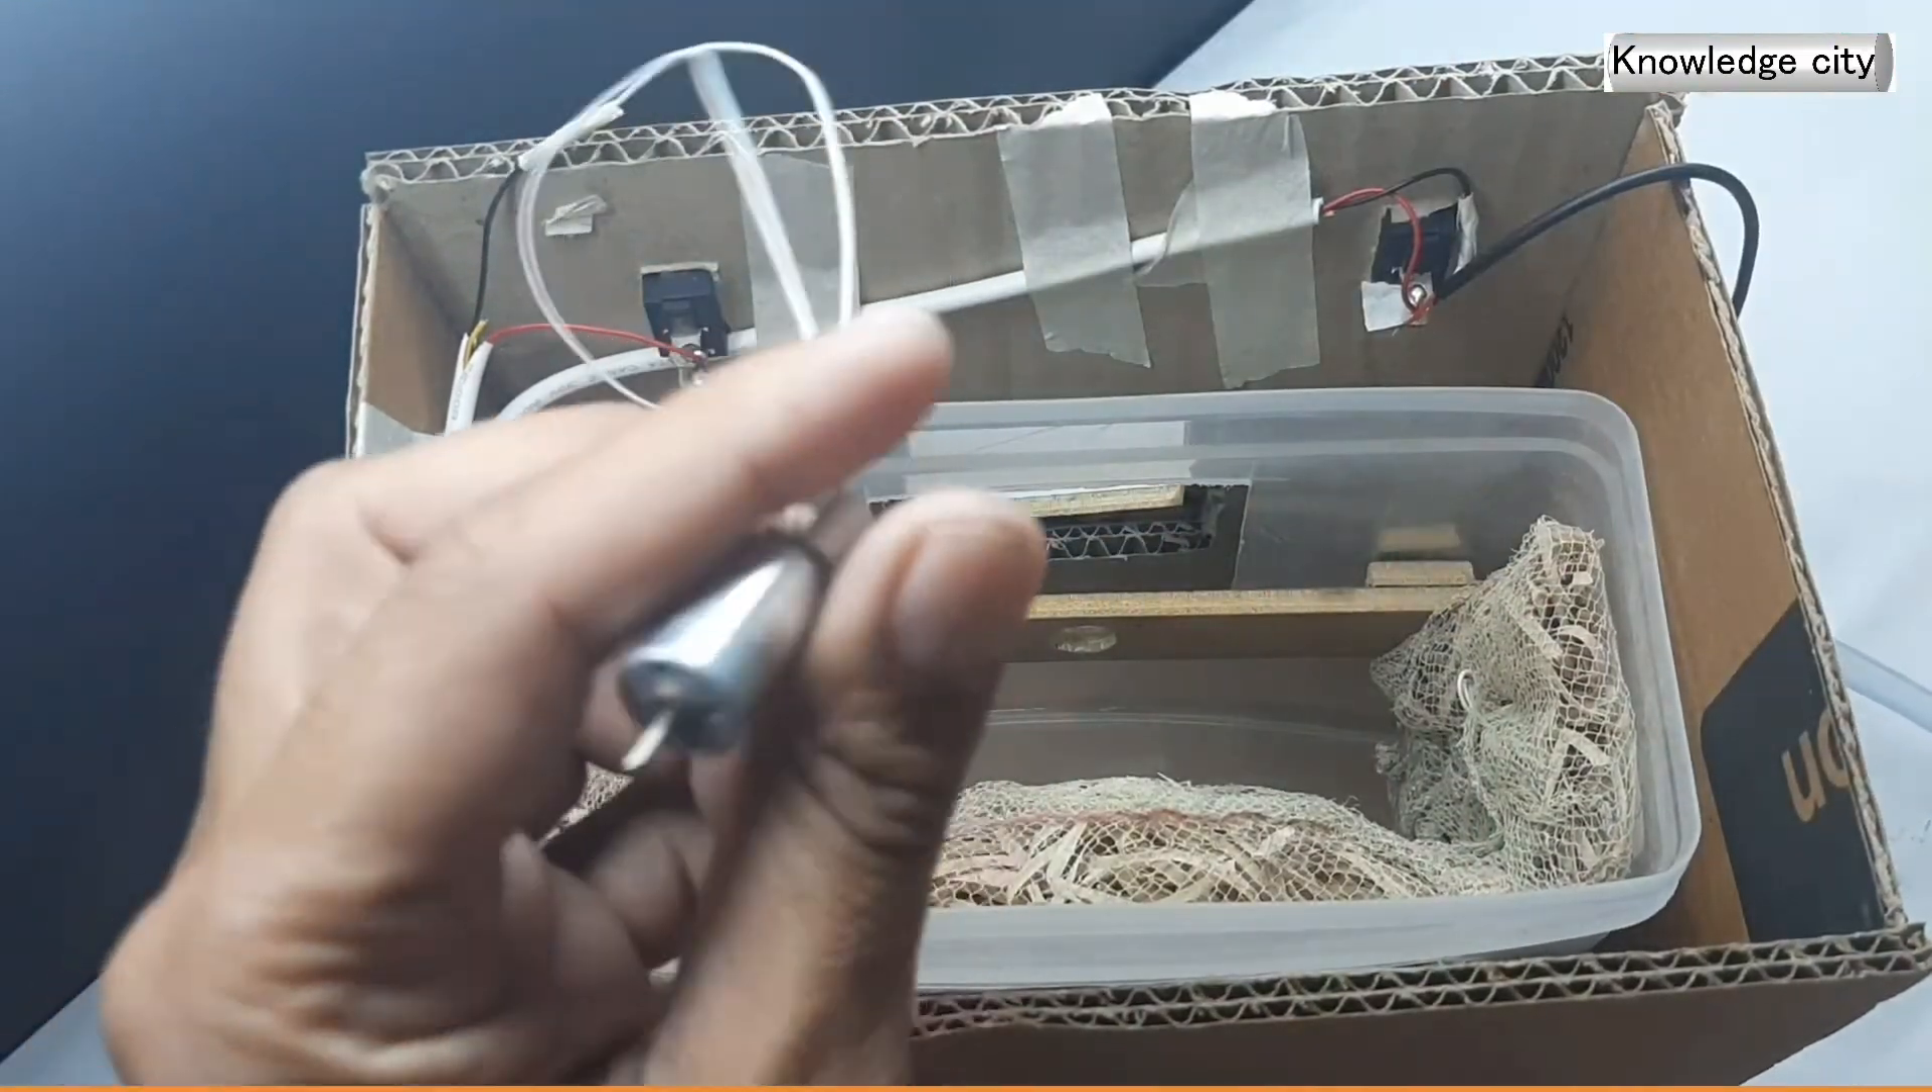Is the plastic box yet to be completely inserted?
No.